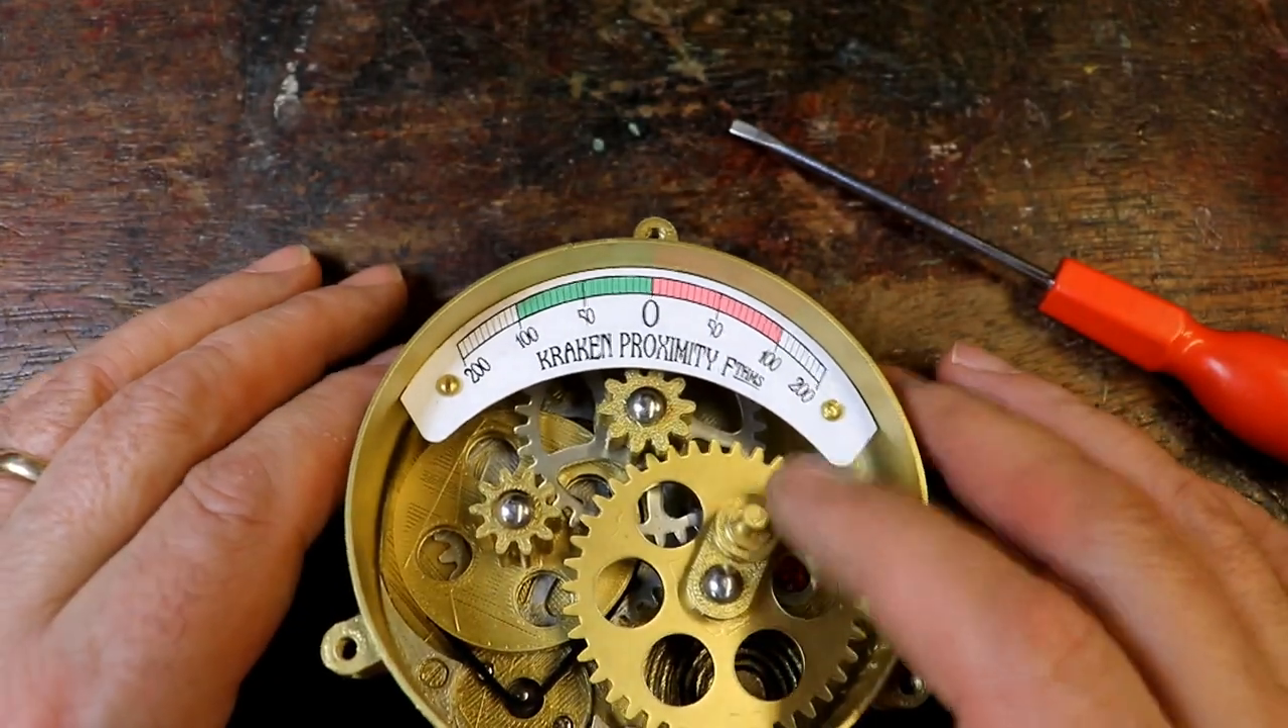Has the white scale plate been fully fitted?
Yes.